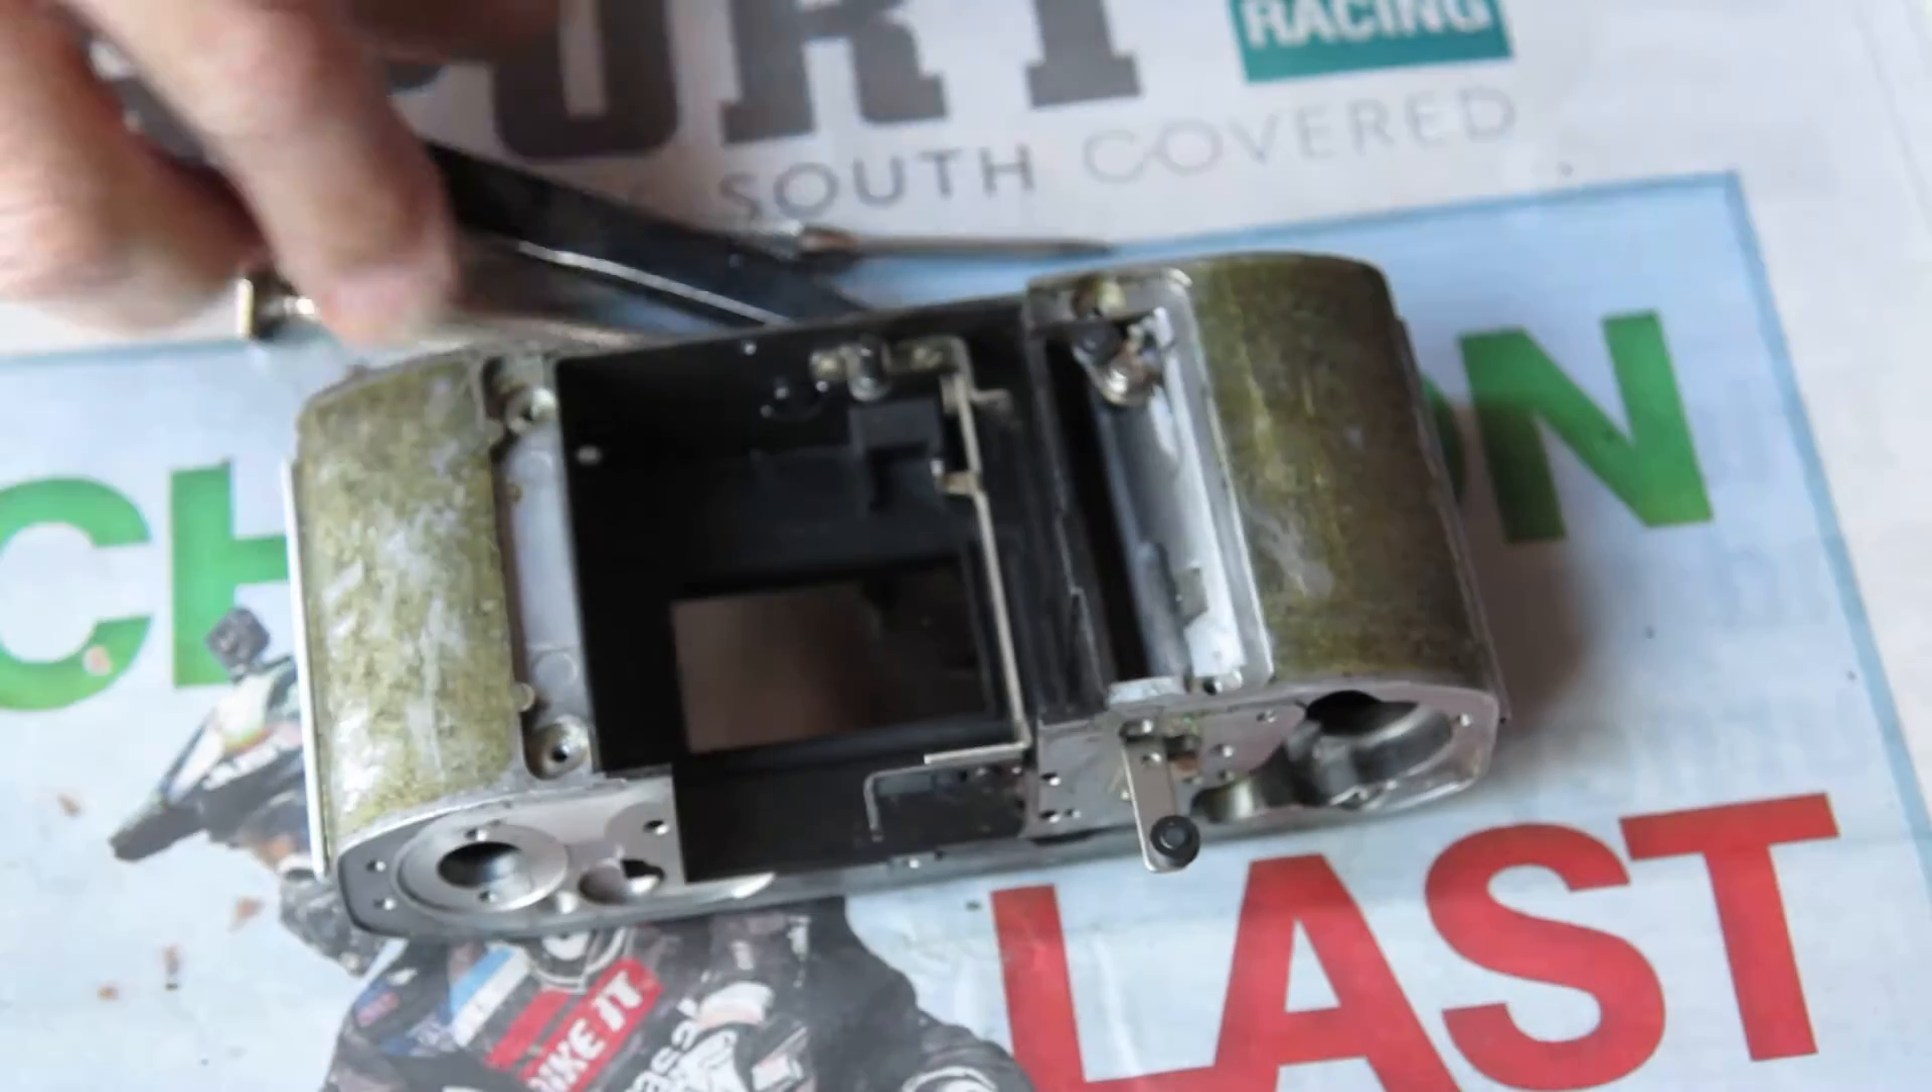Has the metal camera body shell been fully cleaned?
No.